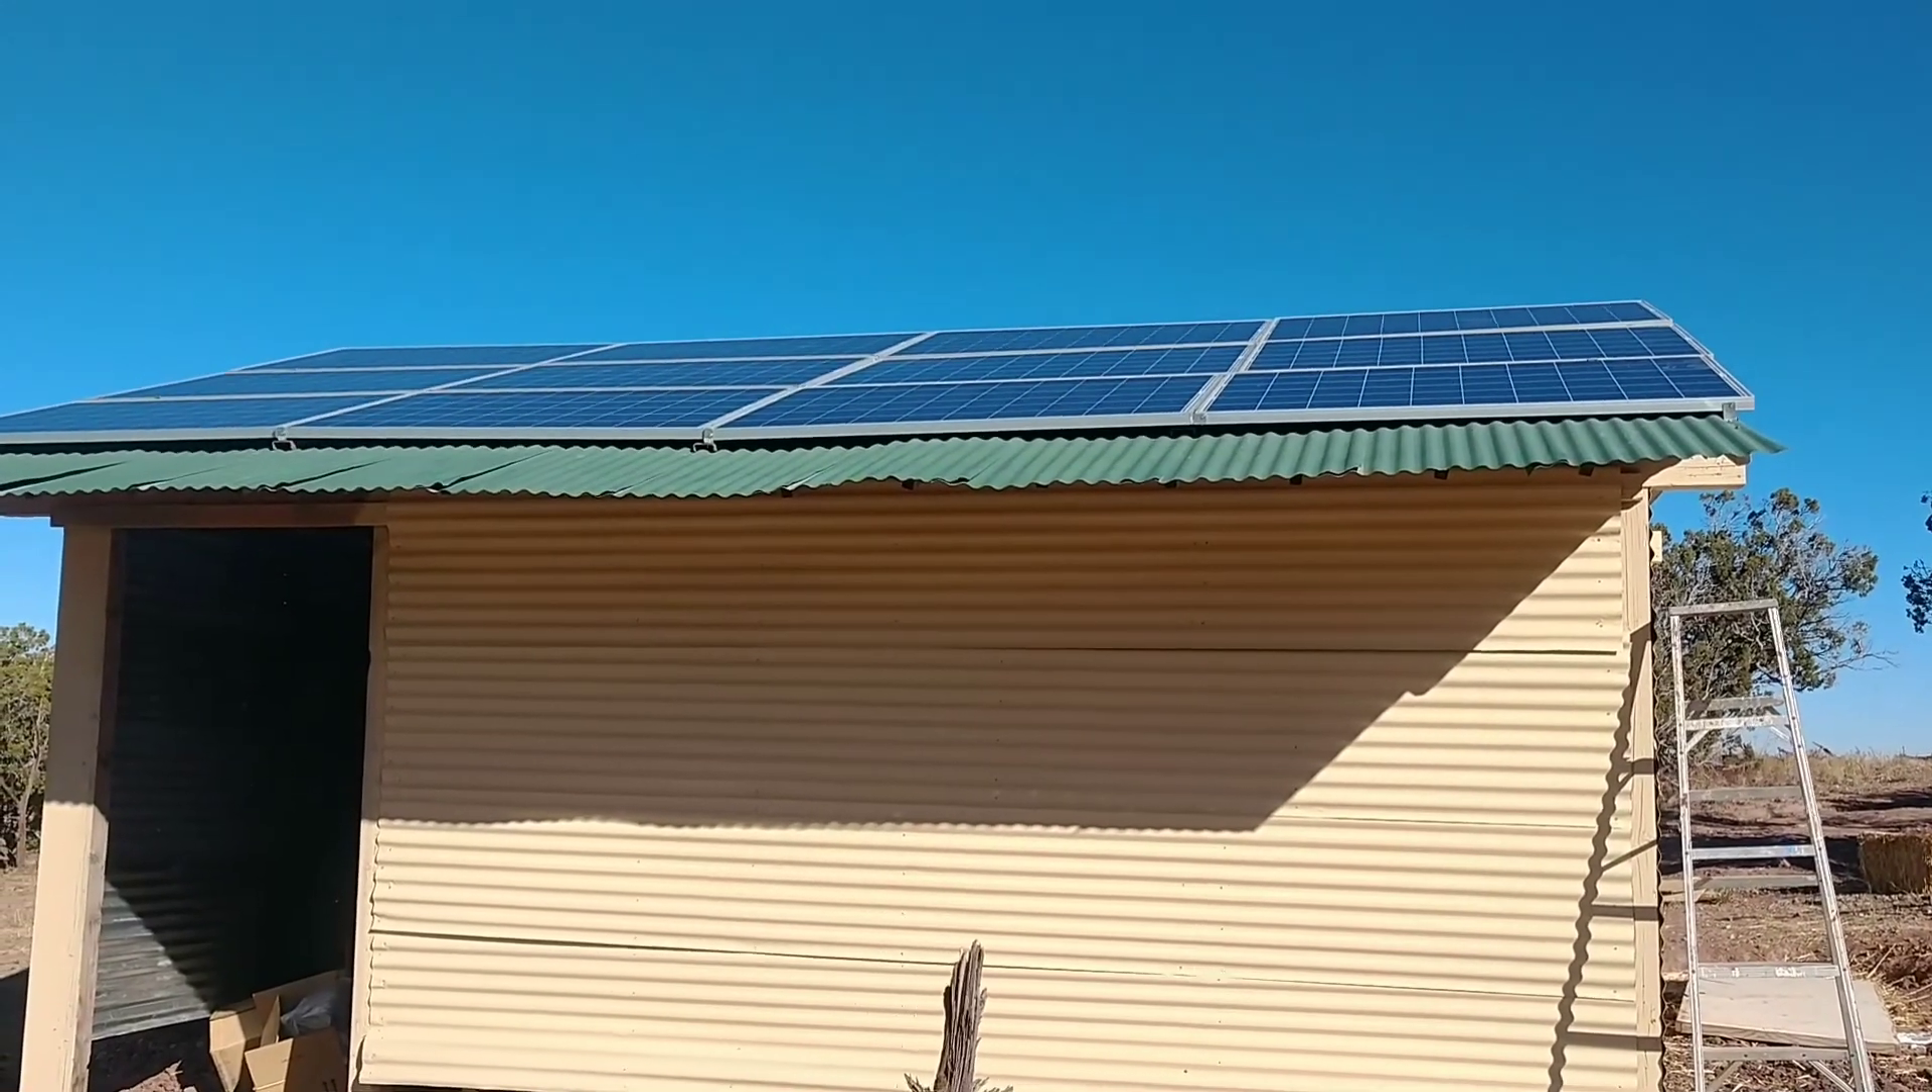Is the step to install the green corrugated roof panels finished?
Yes.